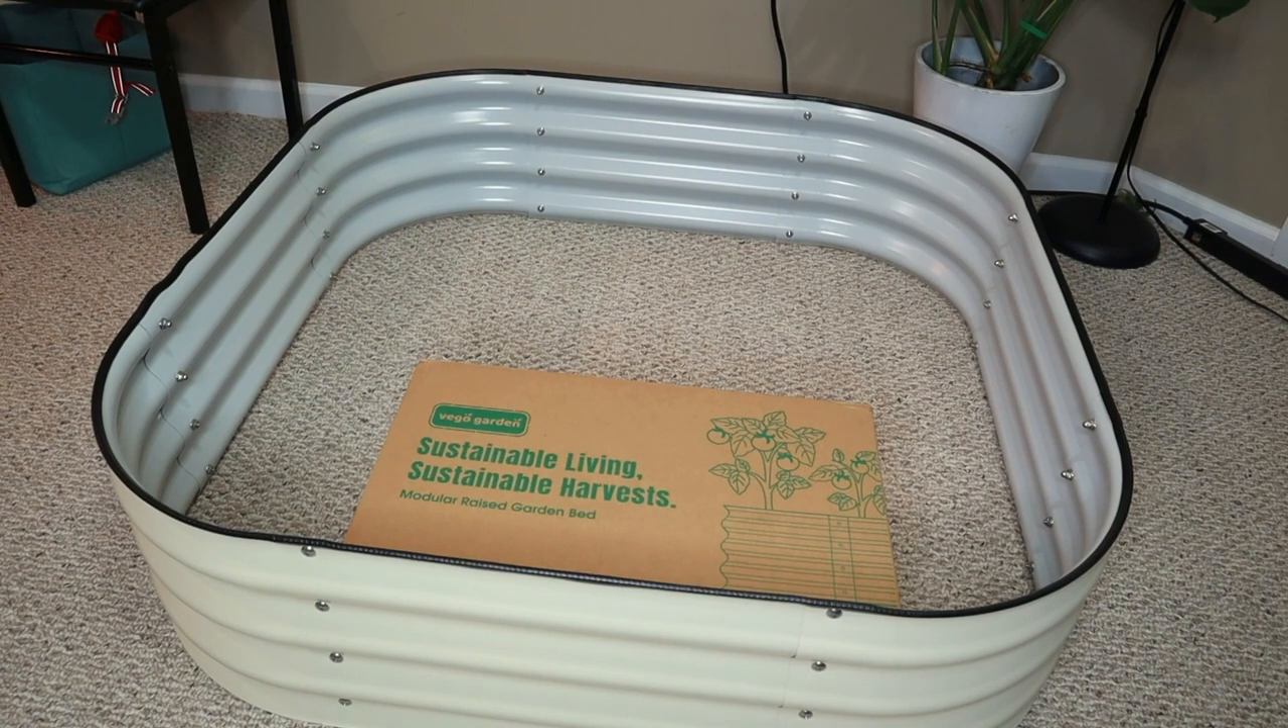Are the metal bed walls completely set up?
Yes.